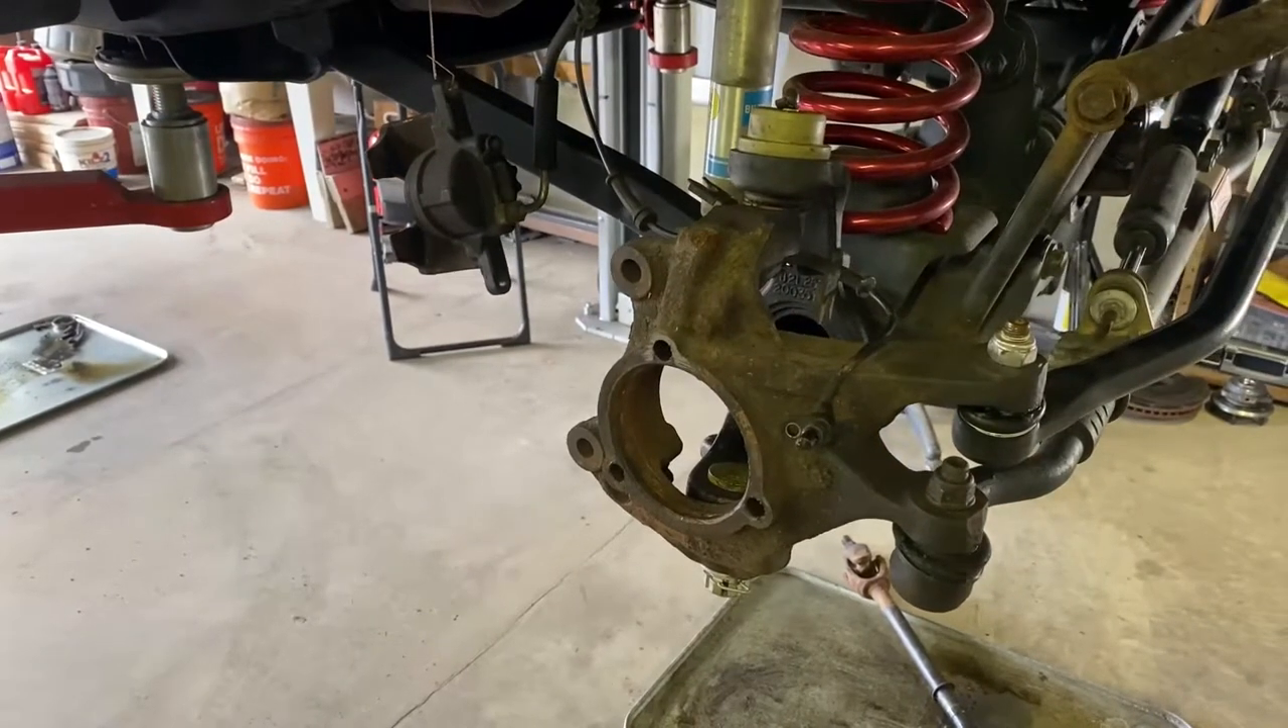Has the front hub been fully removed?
Yes.